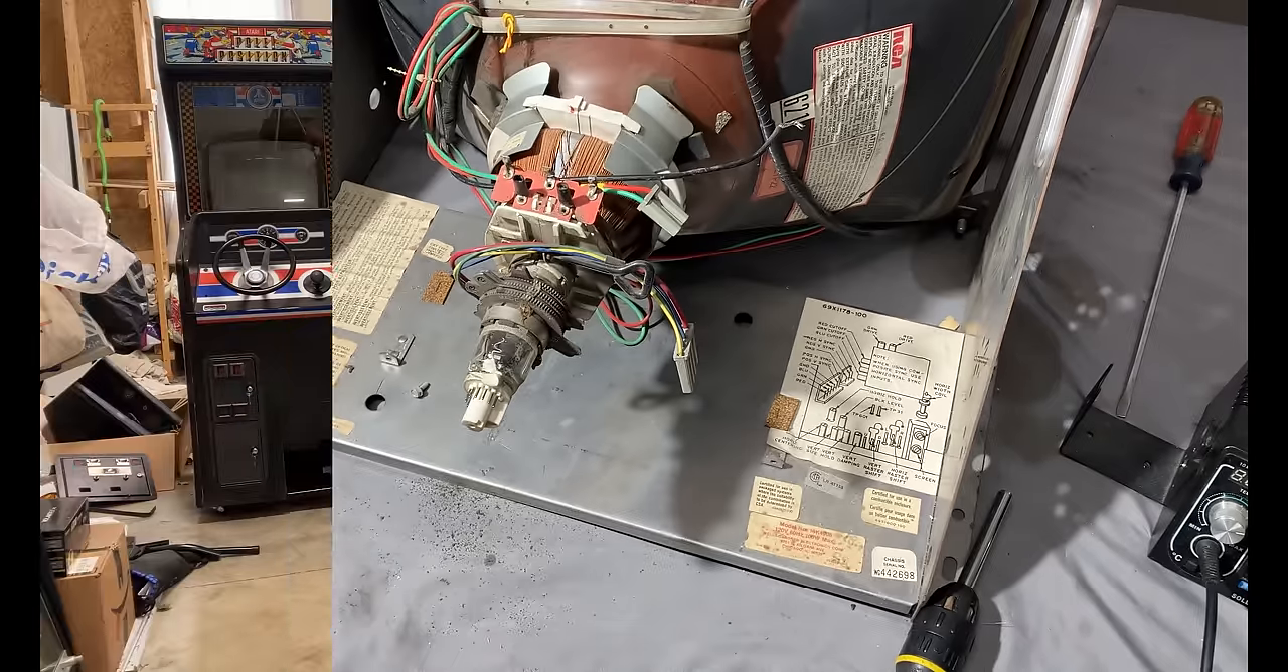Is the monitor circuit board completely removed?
Yes.